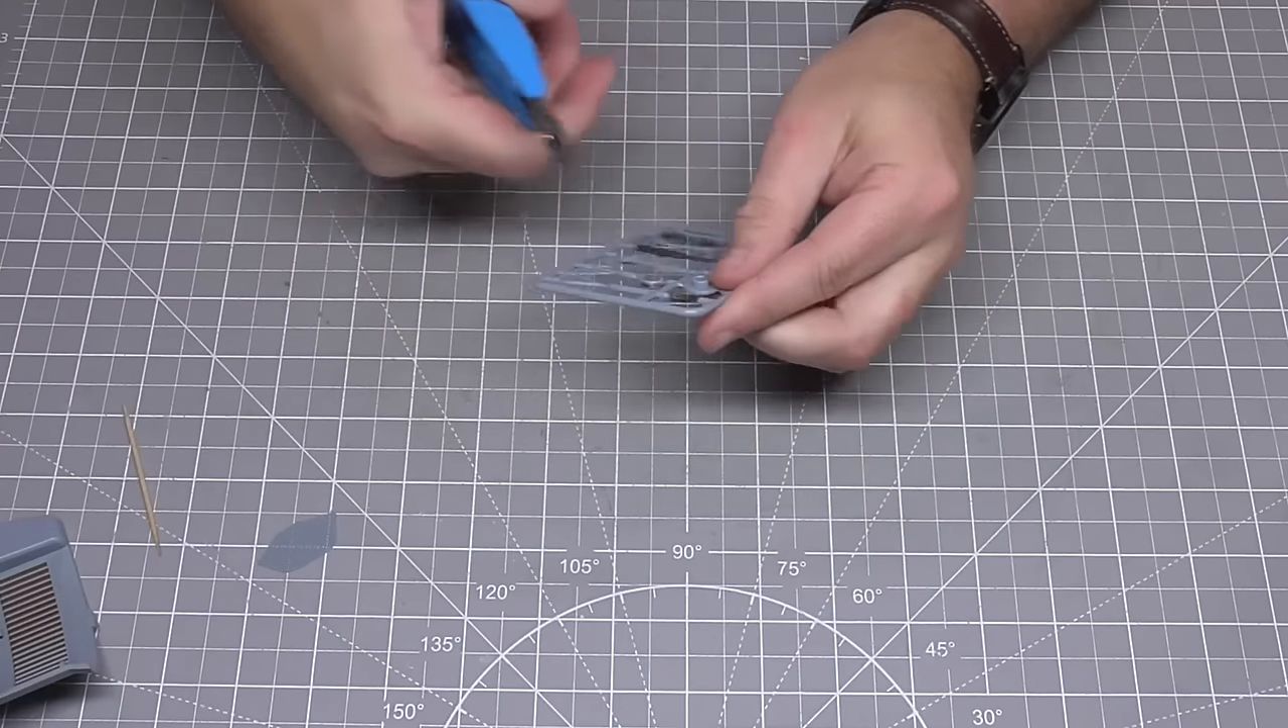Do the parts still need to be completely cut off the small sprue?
Yes.